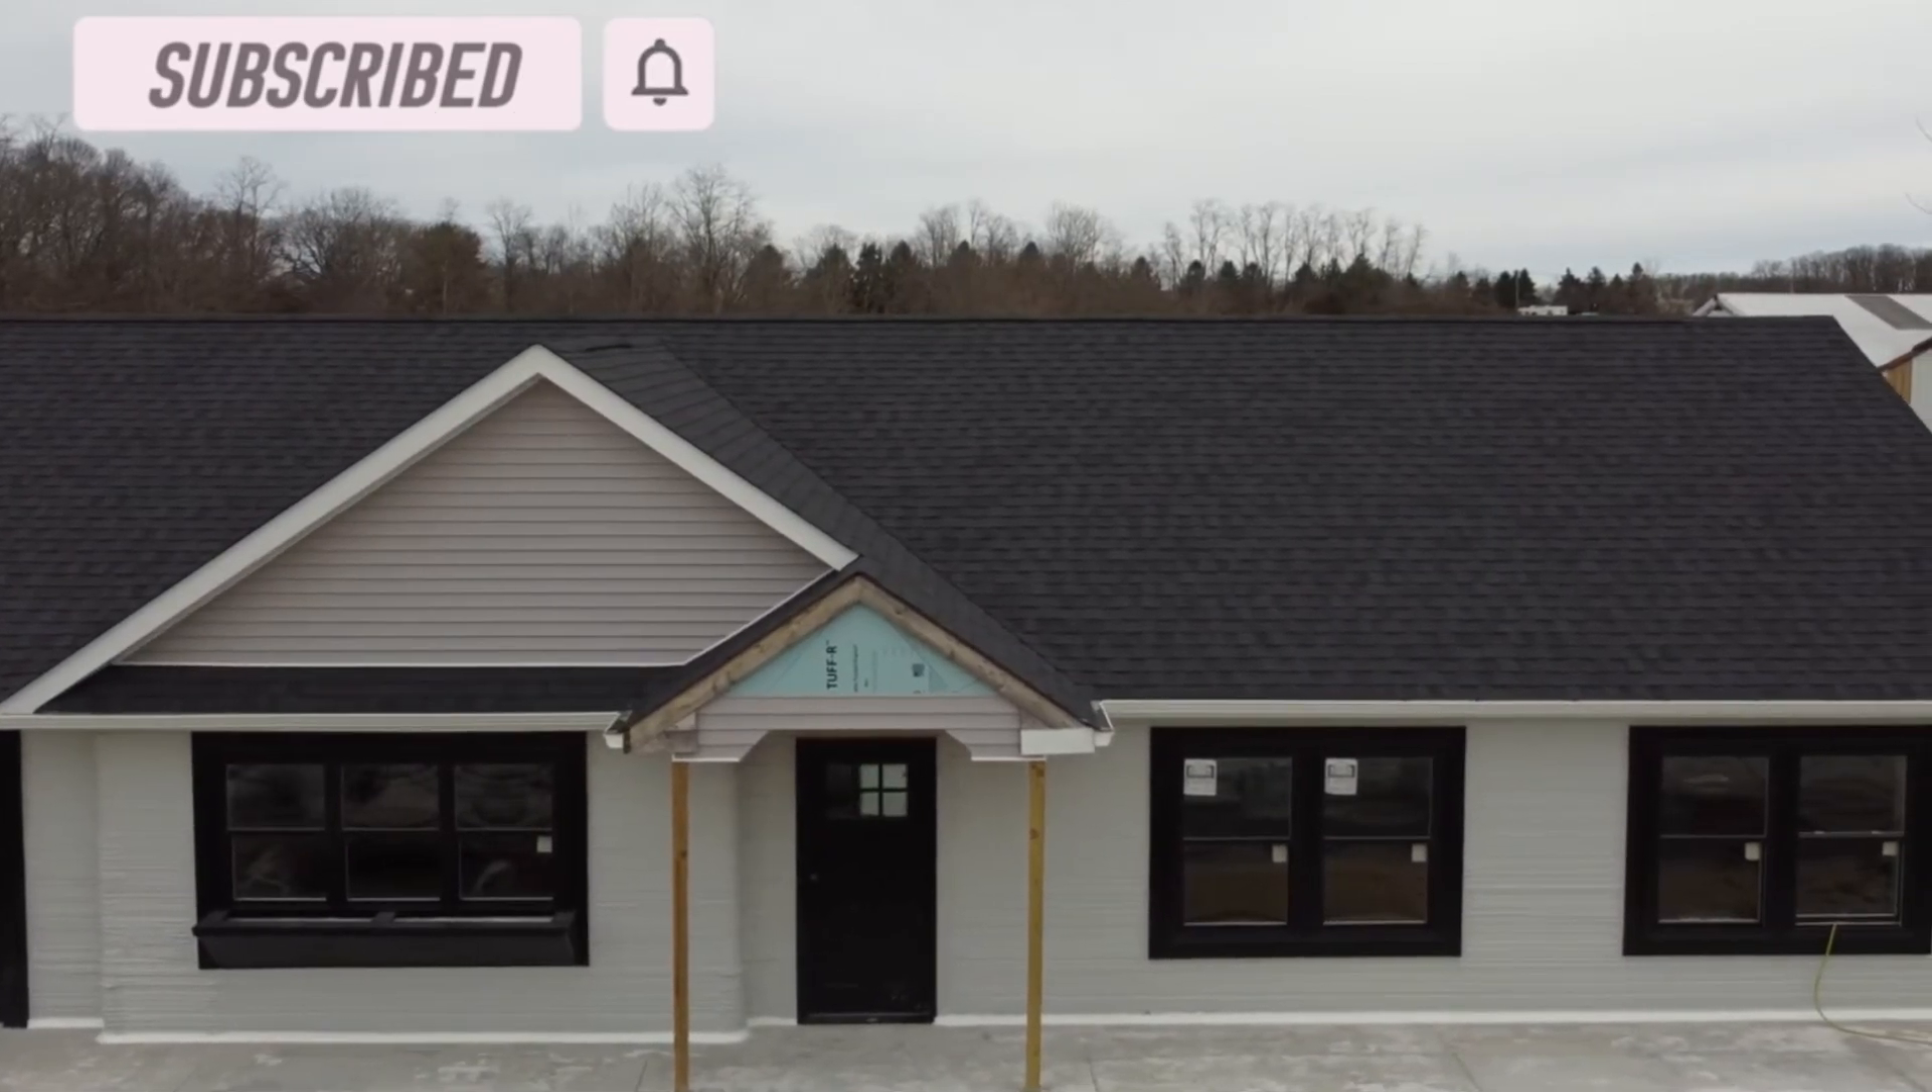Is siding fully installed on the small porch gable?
No.